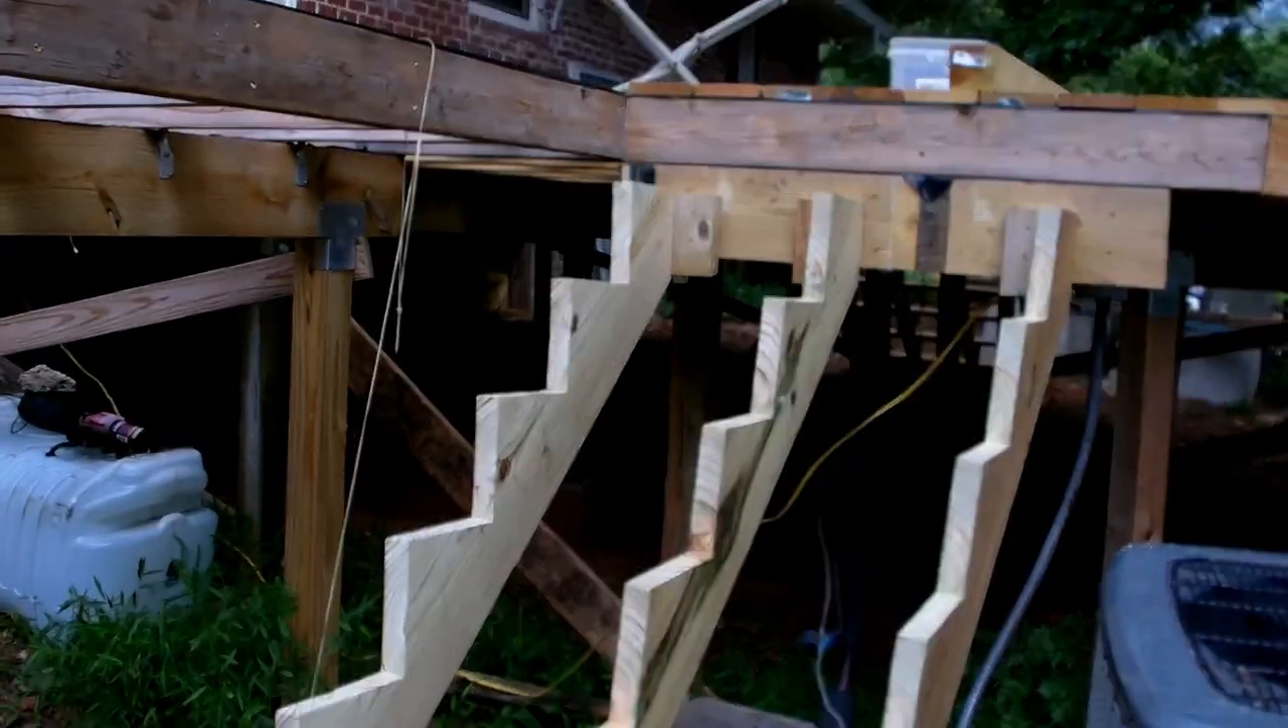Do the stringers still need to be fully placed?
No.